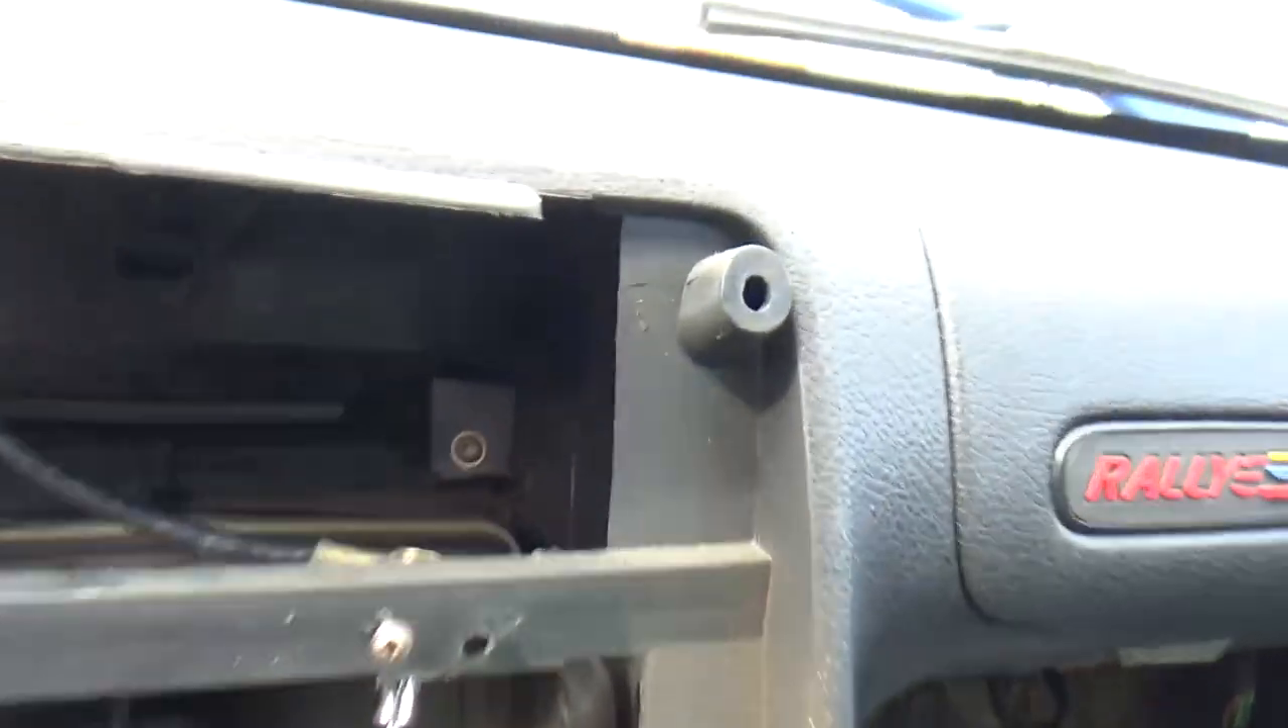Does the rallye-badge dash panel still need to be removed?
Yes.